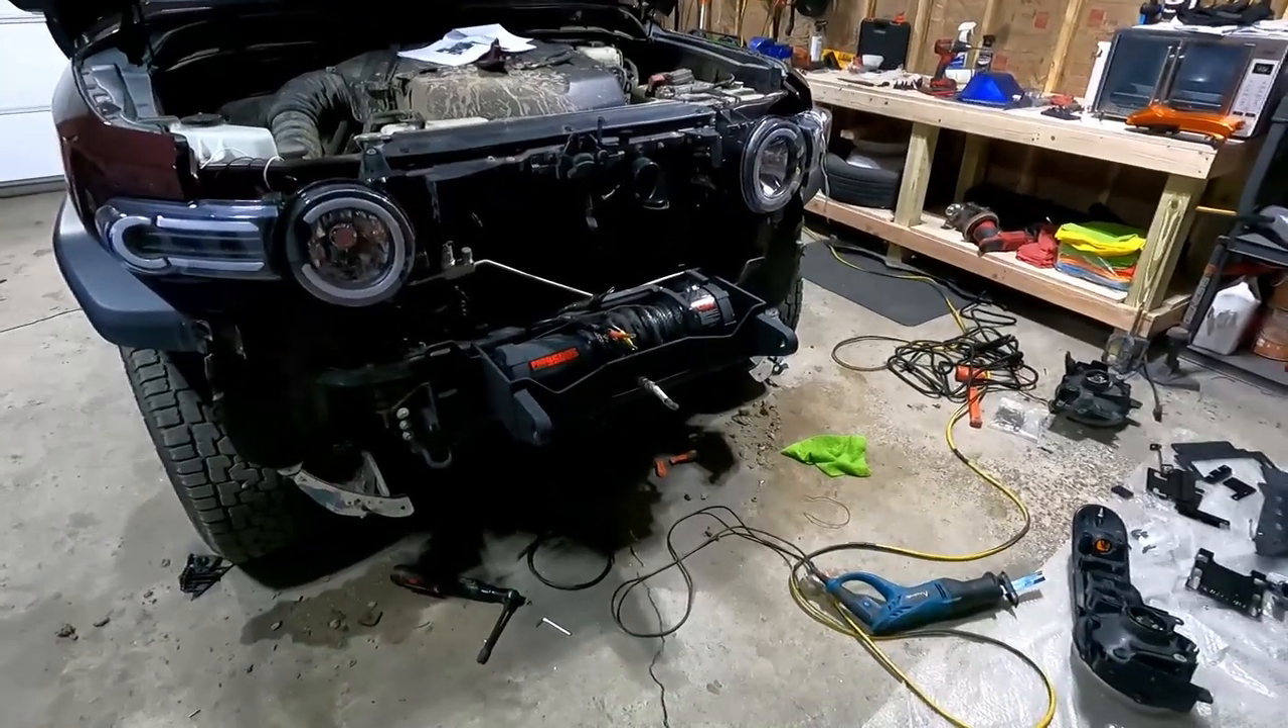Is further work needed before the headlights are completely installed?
No.